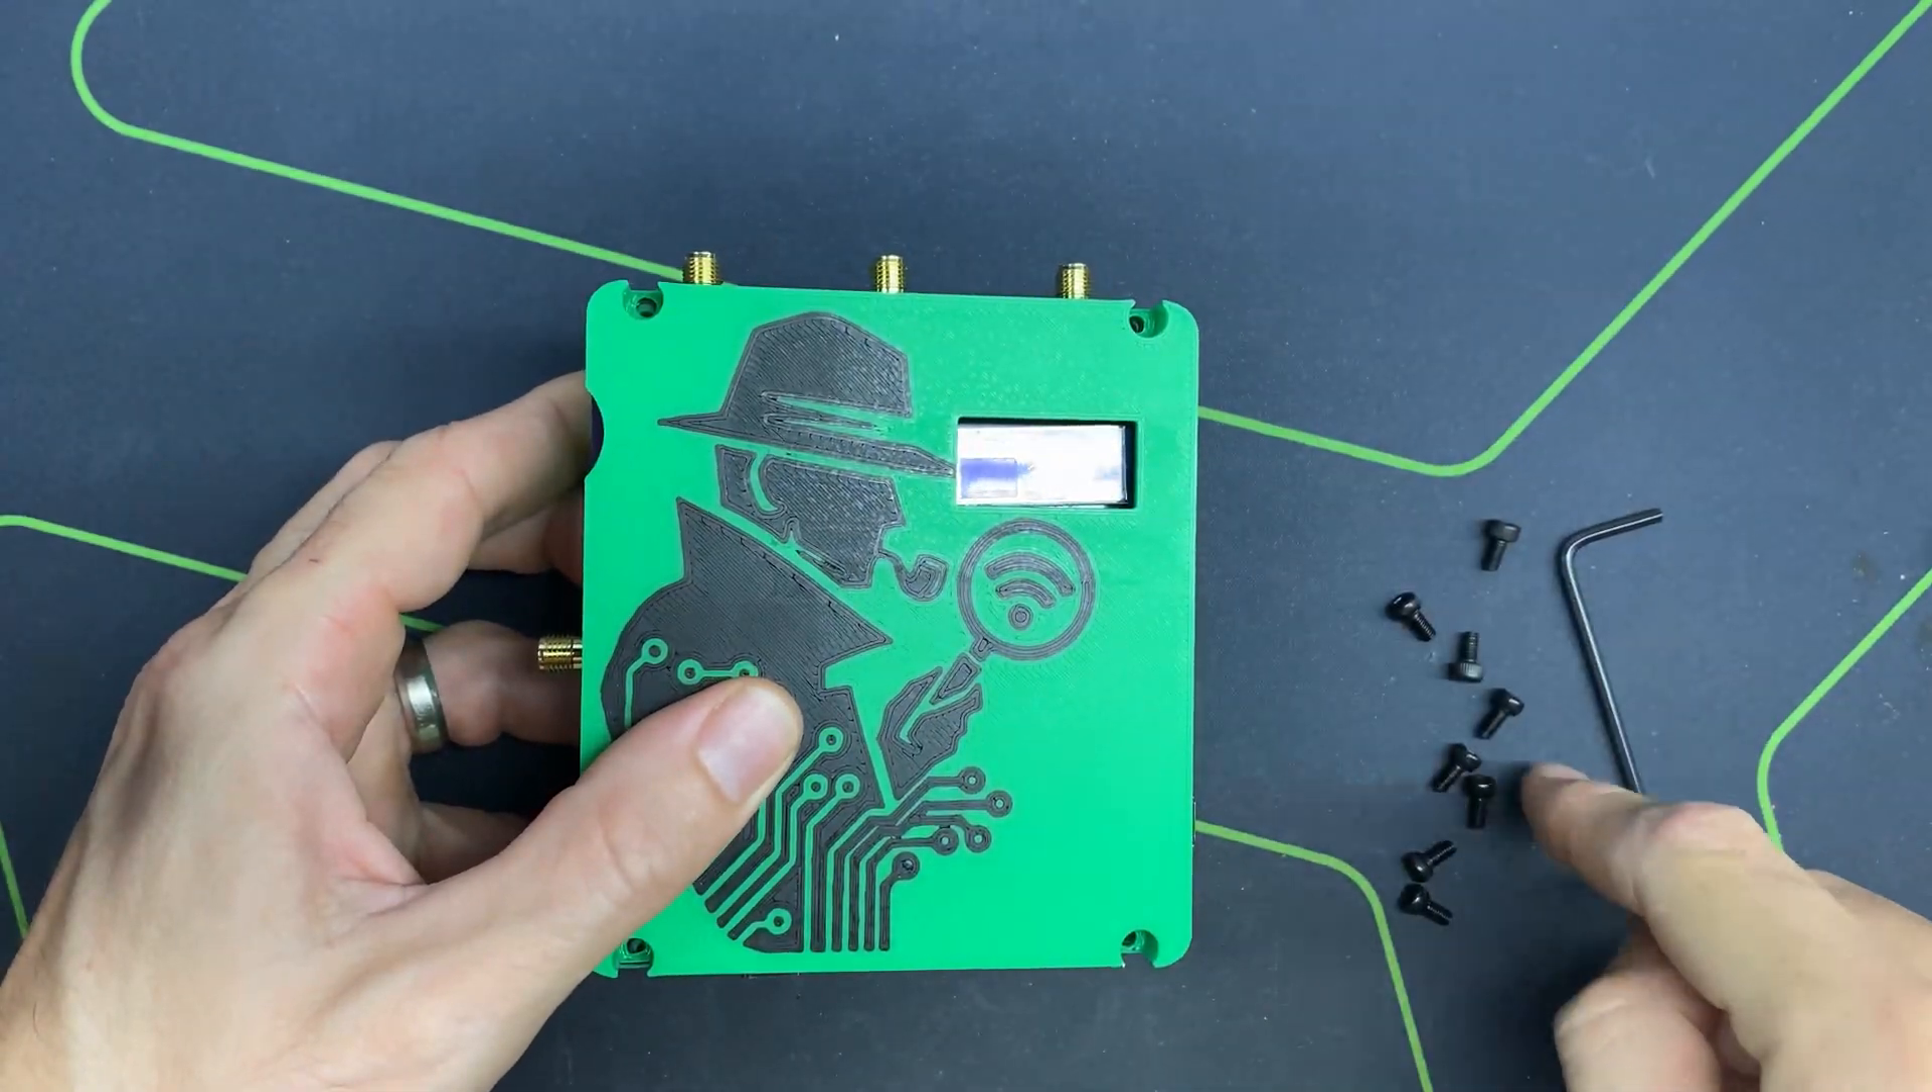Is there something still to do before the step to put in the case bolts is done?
Yes.